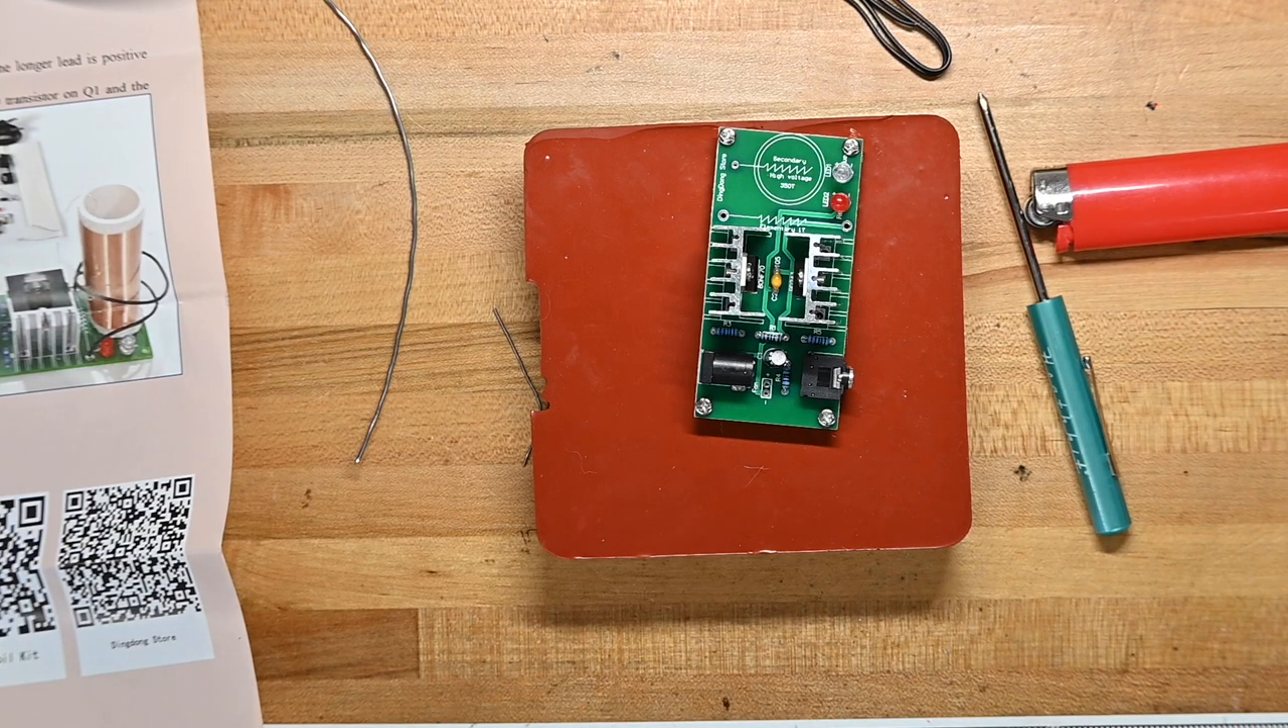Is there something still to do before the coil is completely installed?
Yes.